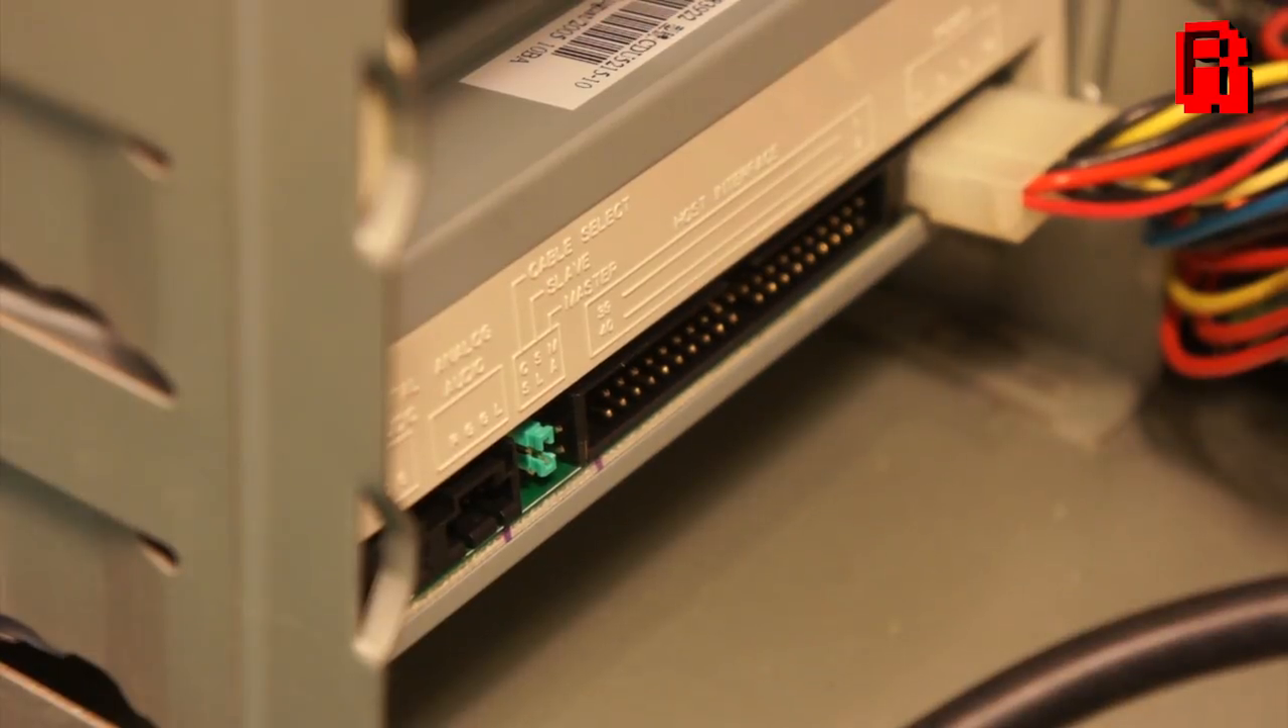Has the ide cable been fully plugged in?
No.